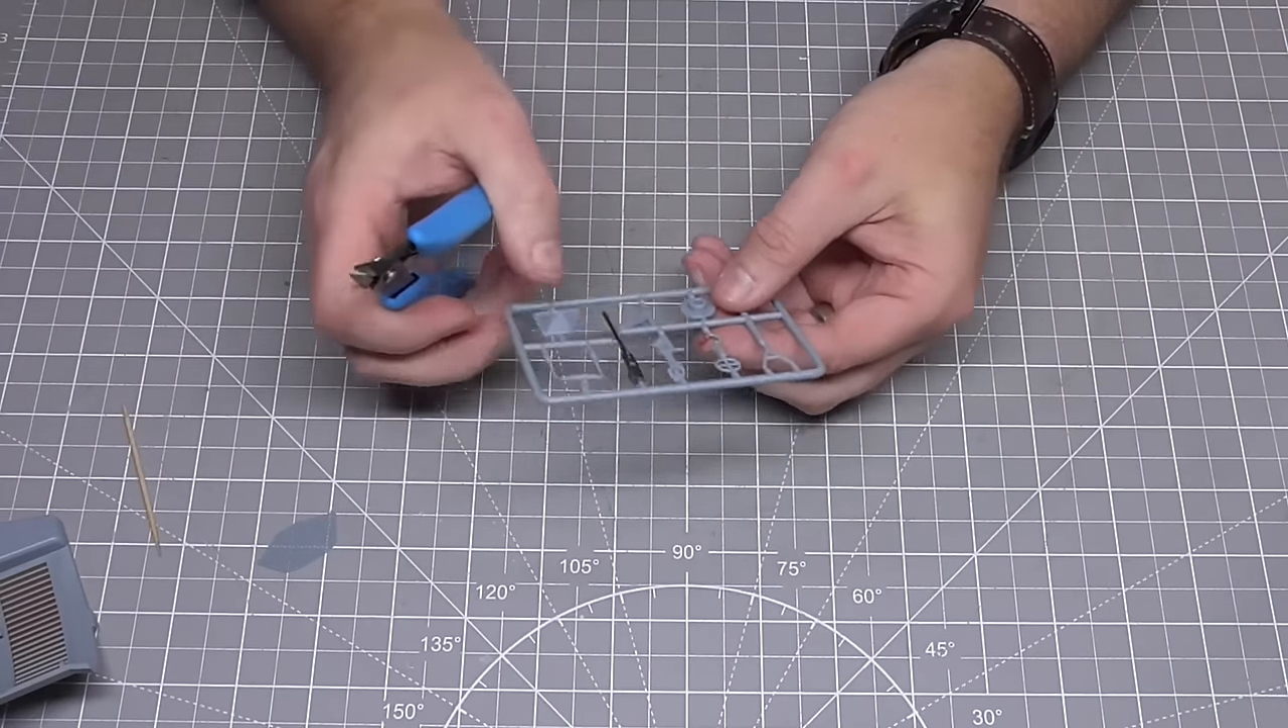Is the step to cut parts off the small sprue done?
No.